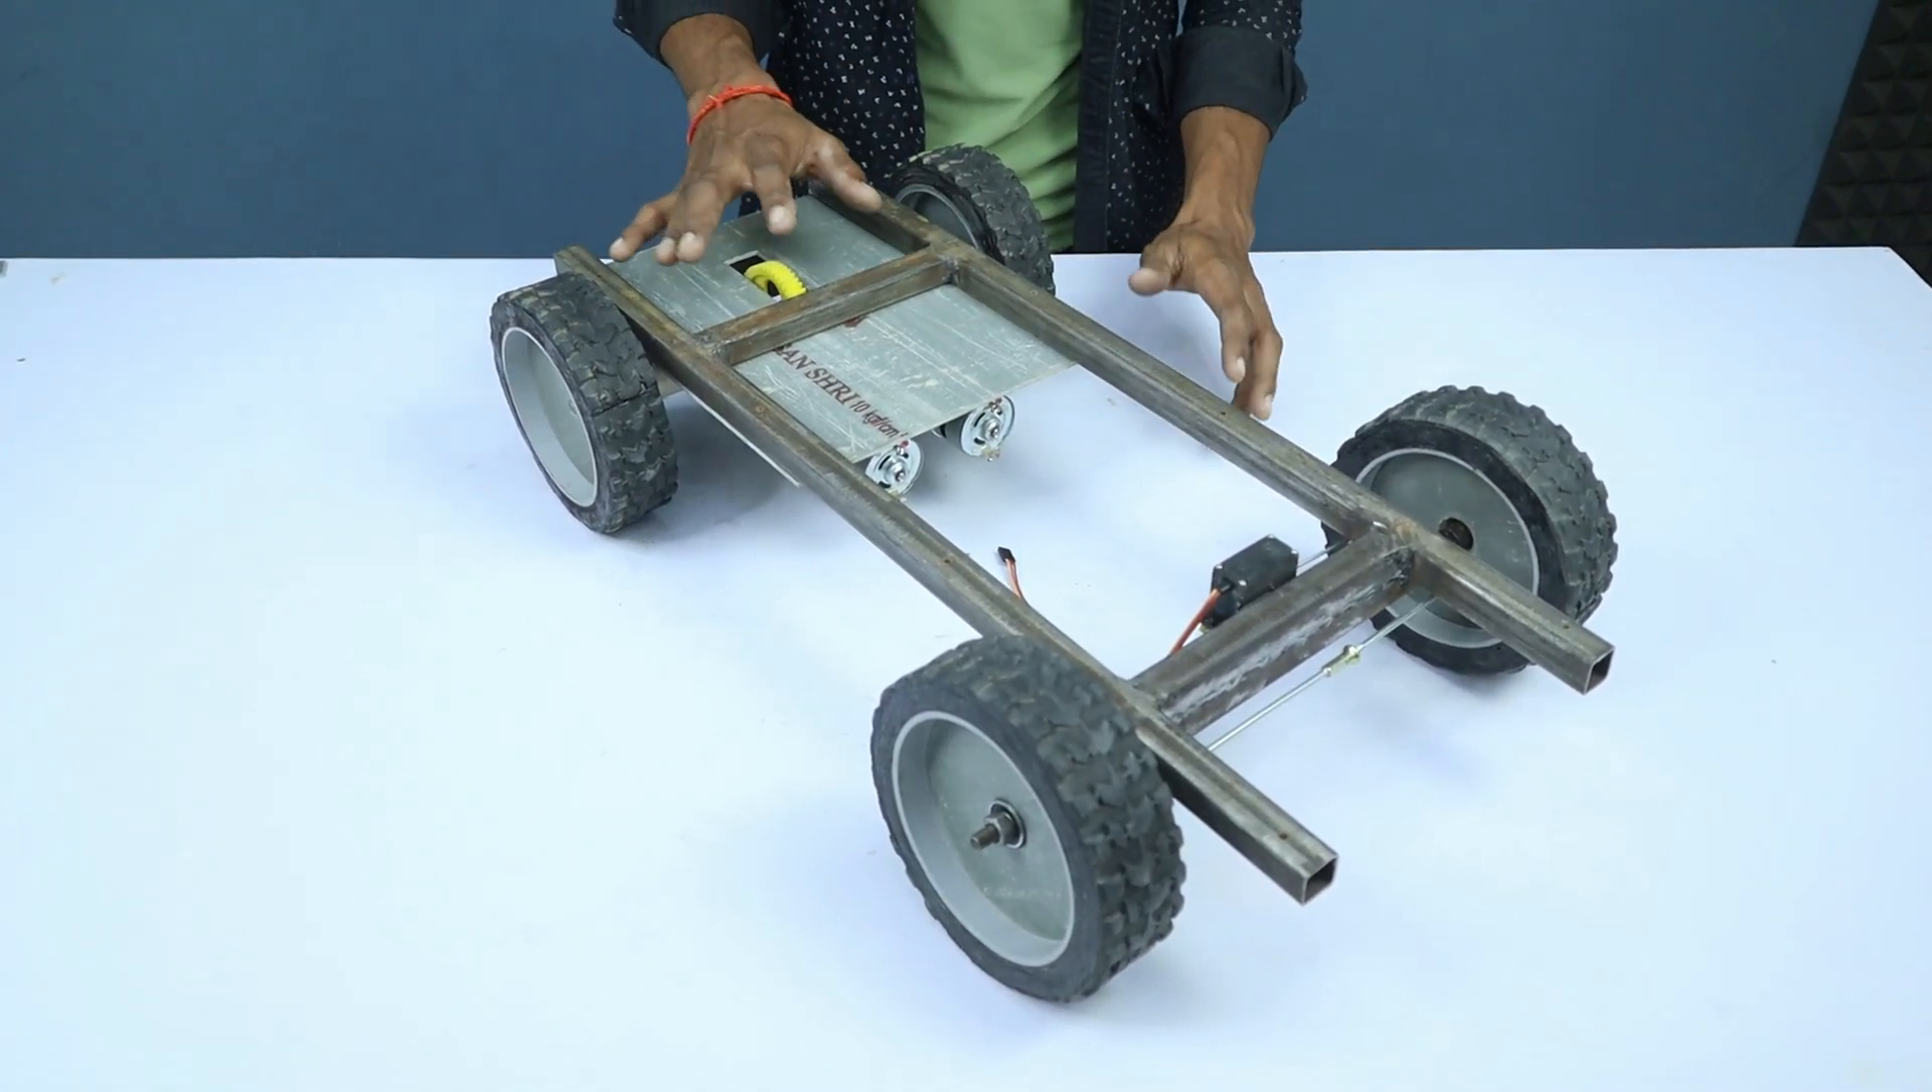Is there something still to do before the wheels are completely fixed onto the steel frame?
No.